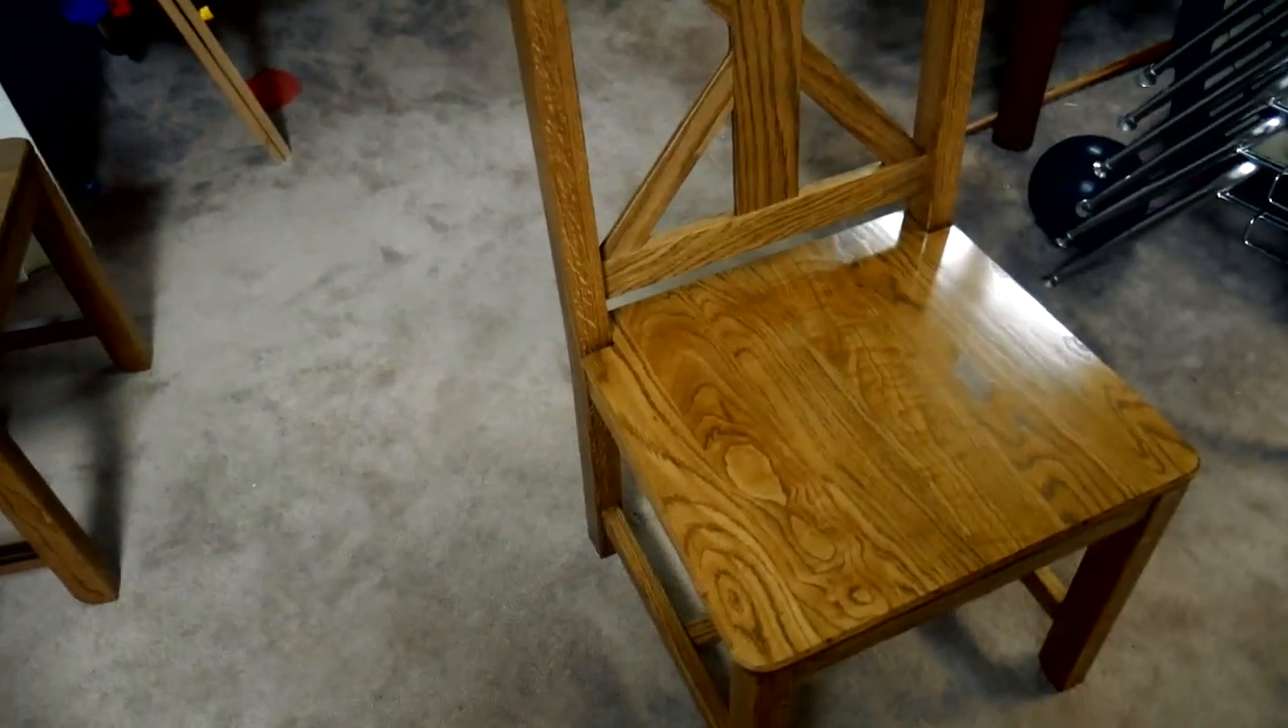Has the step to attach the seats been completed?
Yes.